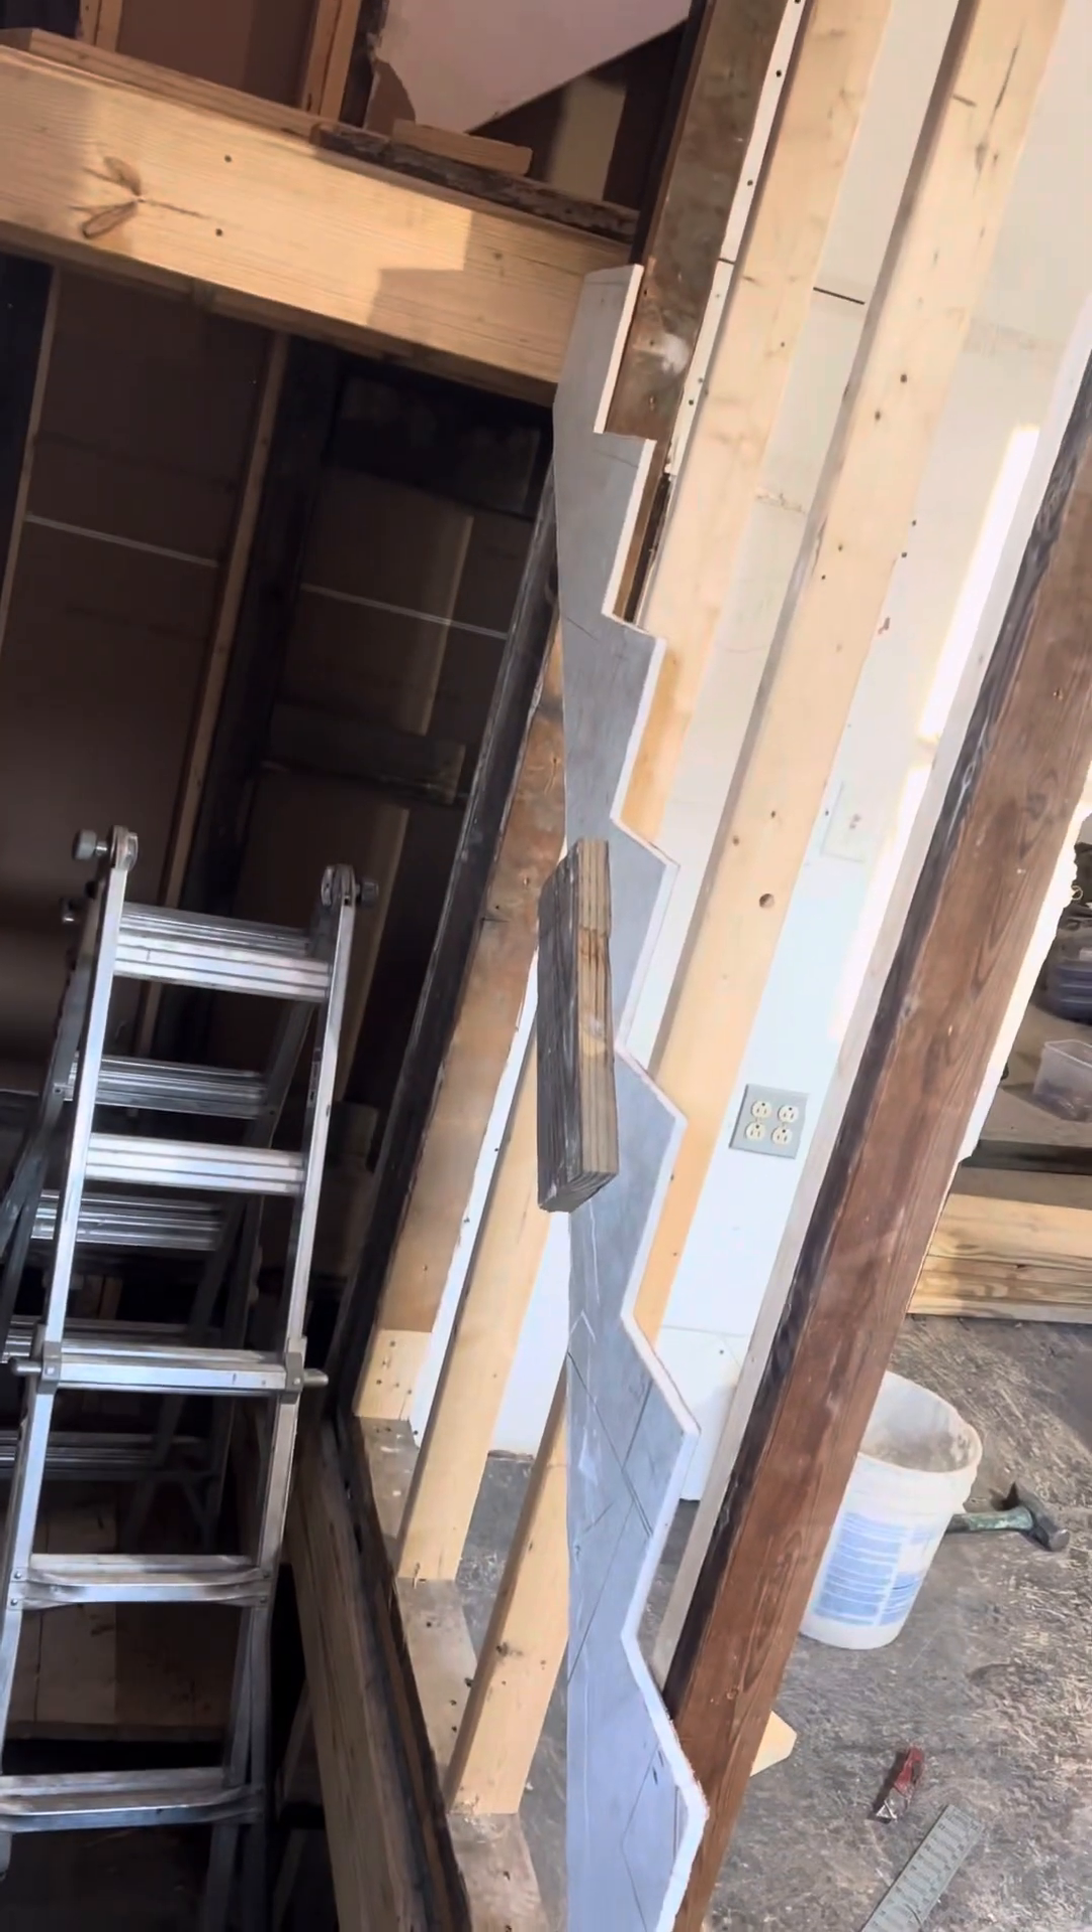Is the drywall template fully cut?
Yes.